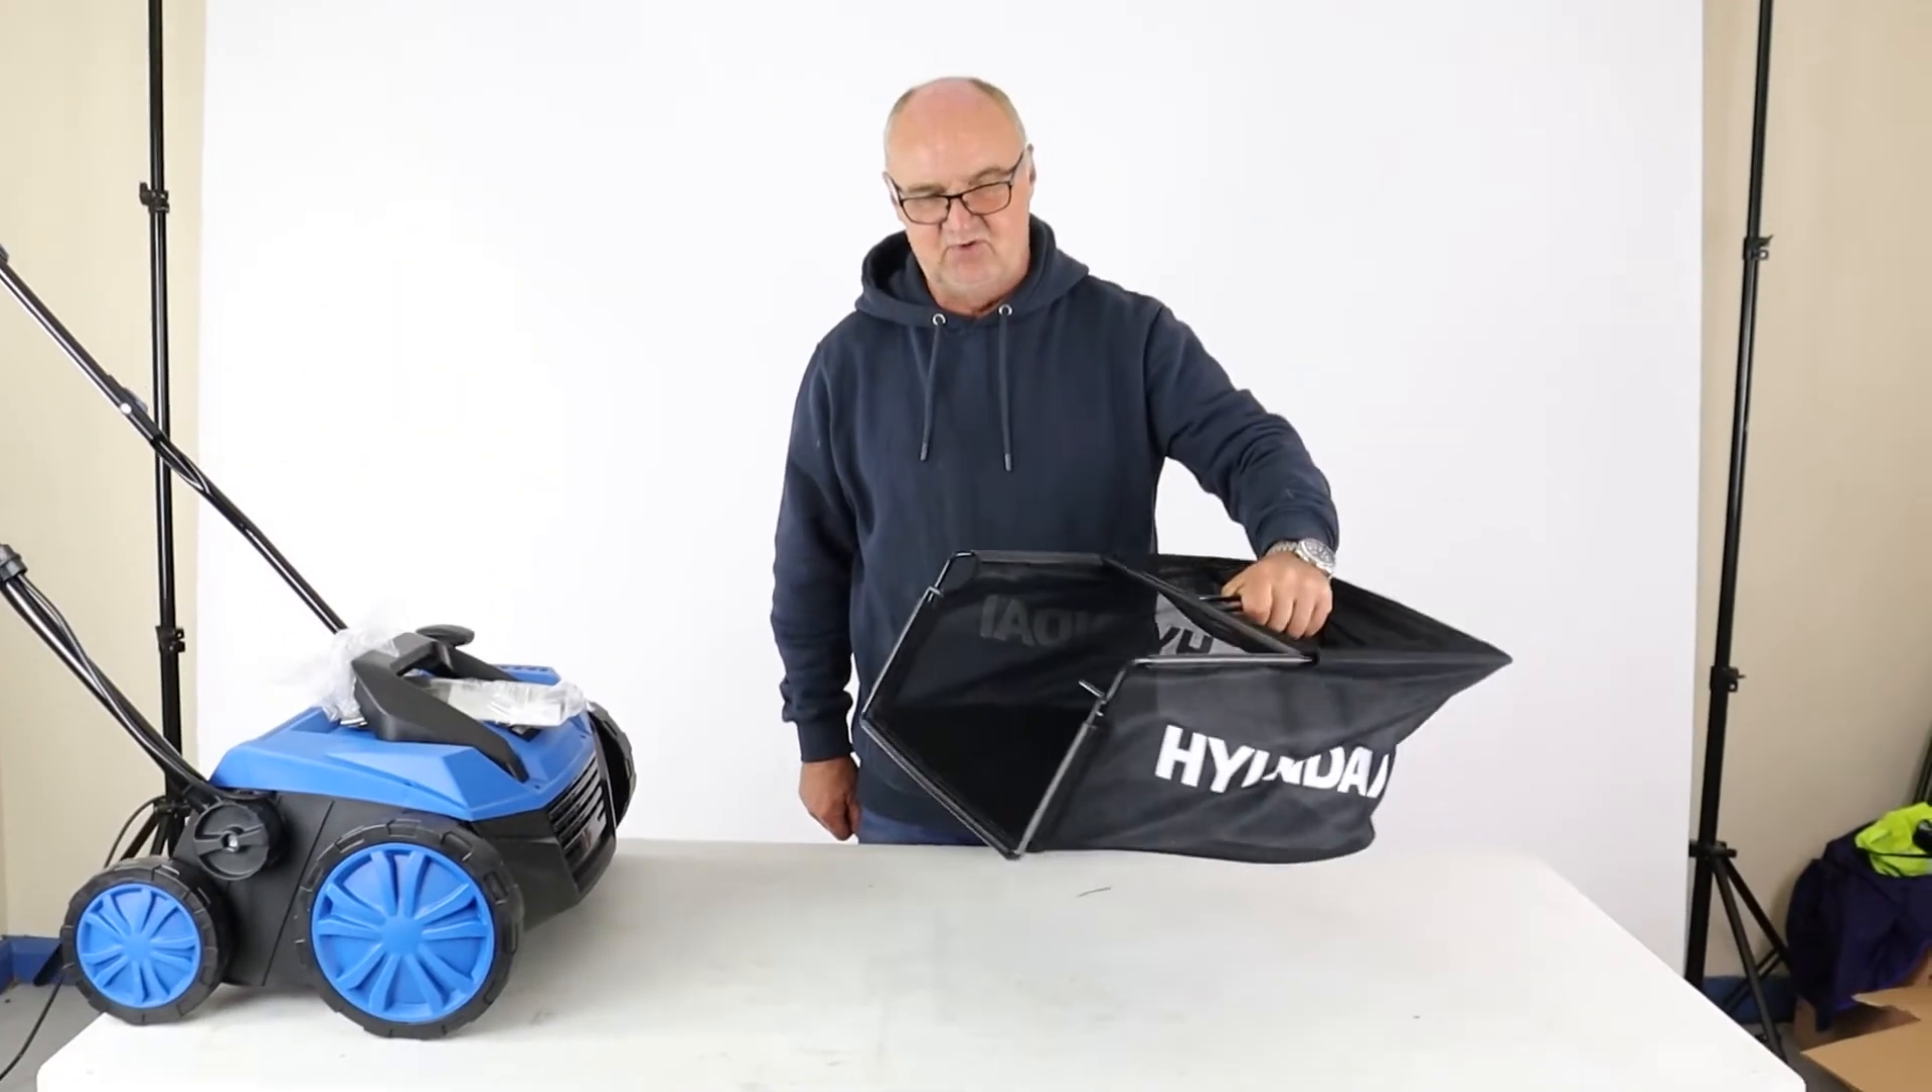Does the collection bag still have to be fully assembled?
No.